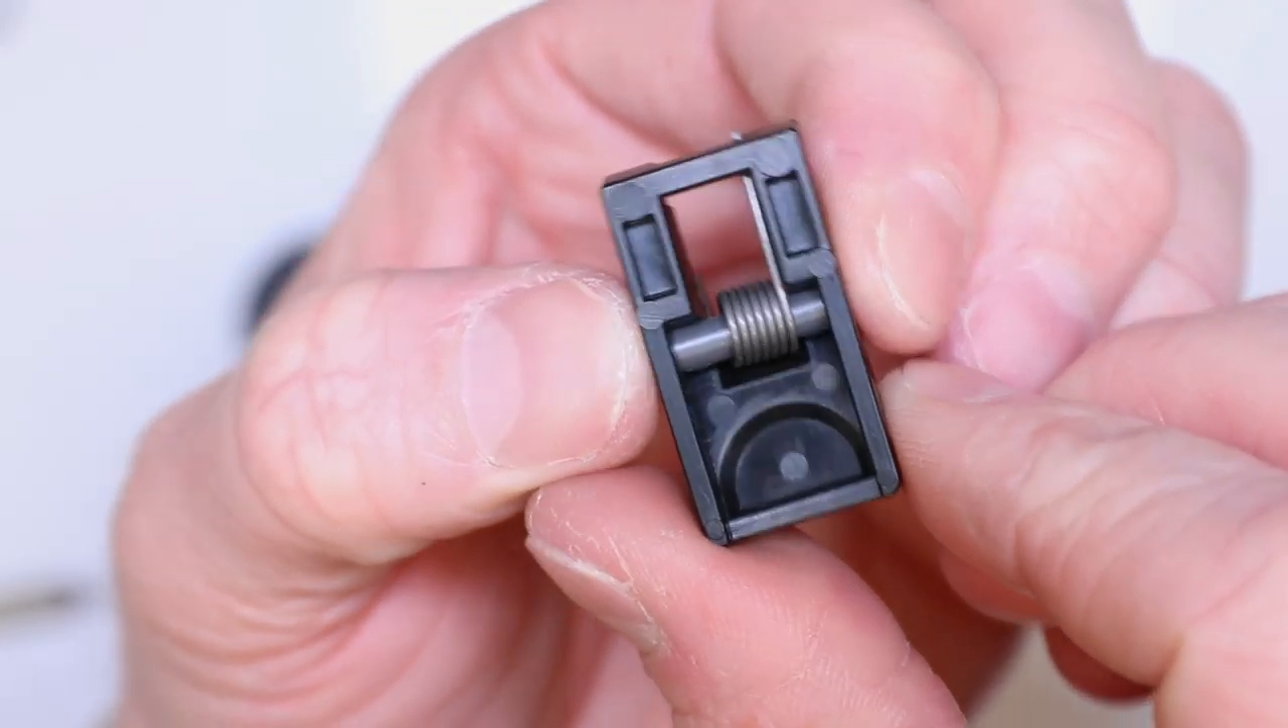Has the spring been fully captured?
Yes.